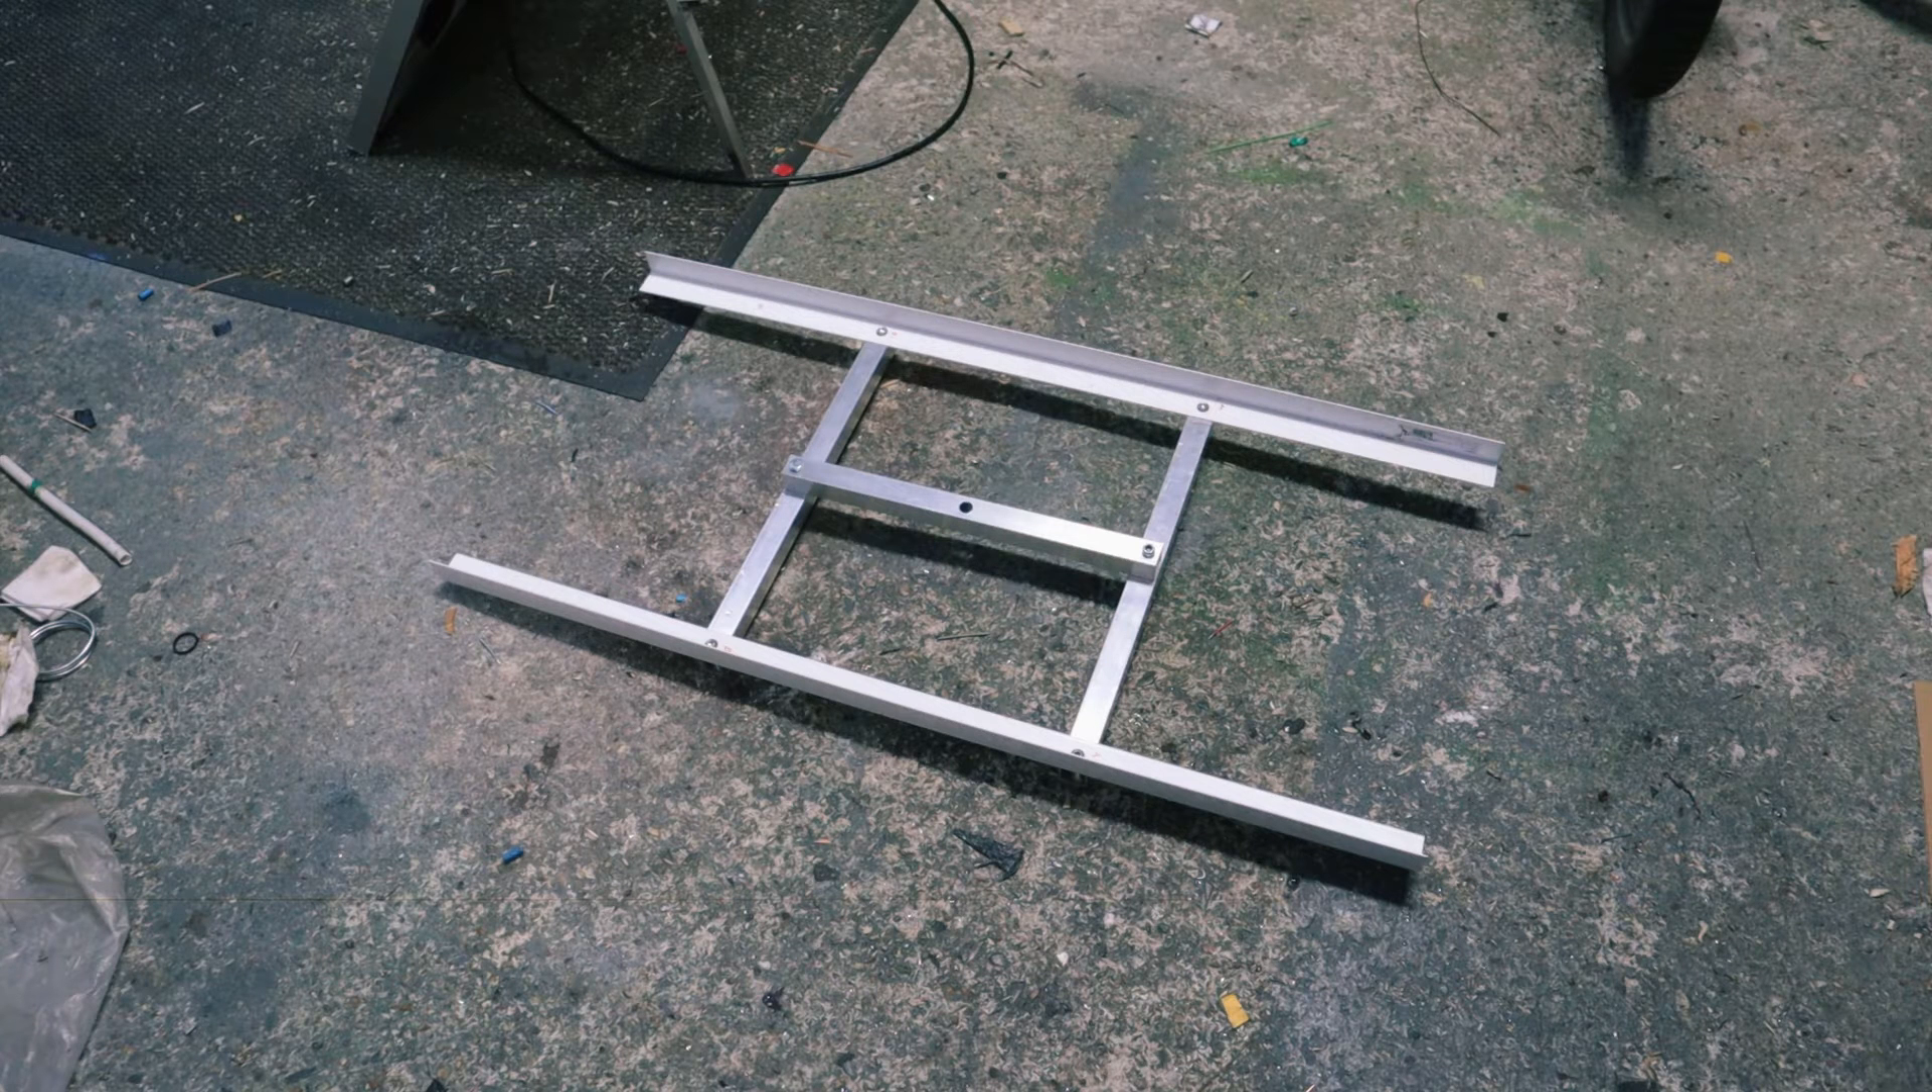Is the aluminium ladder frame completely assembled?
Yes.